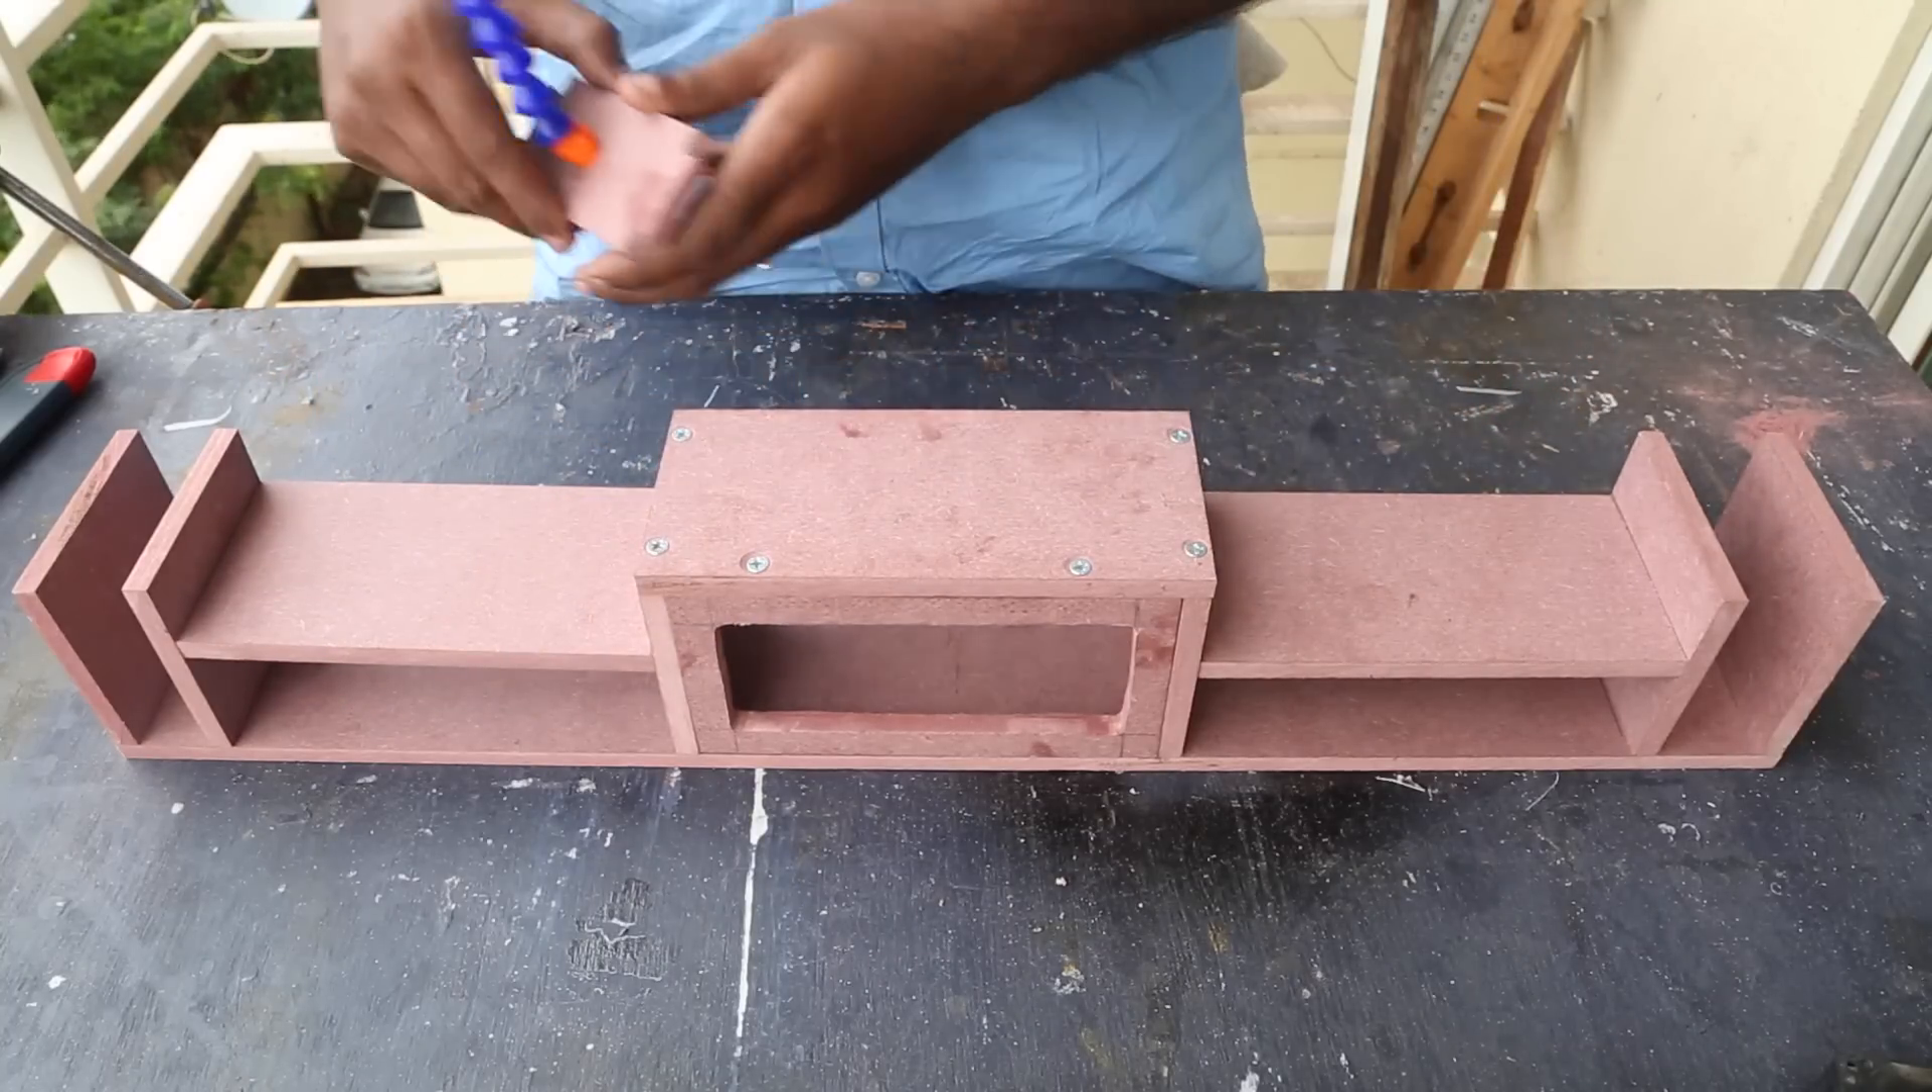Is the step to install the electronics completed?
No.